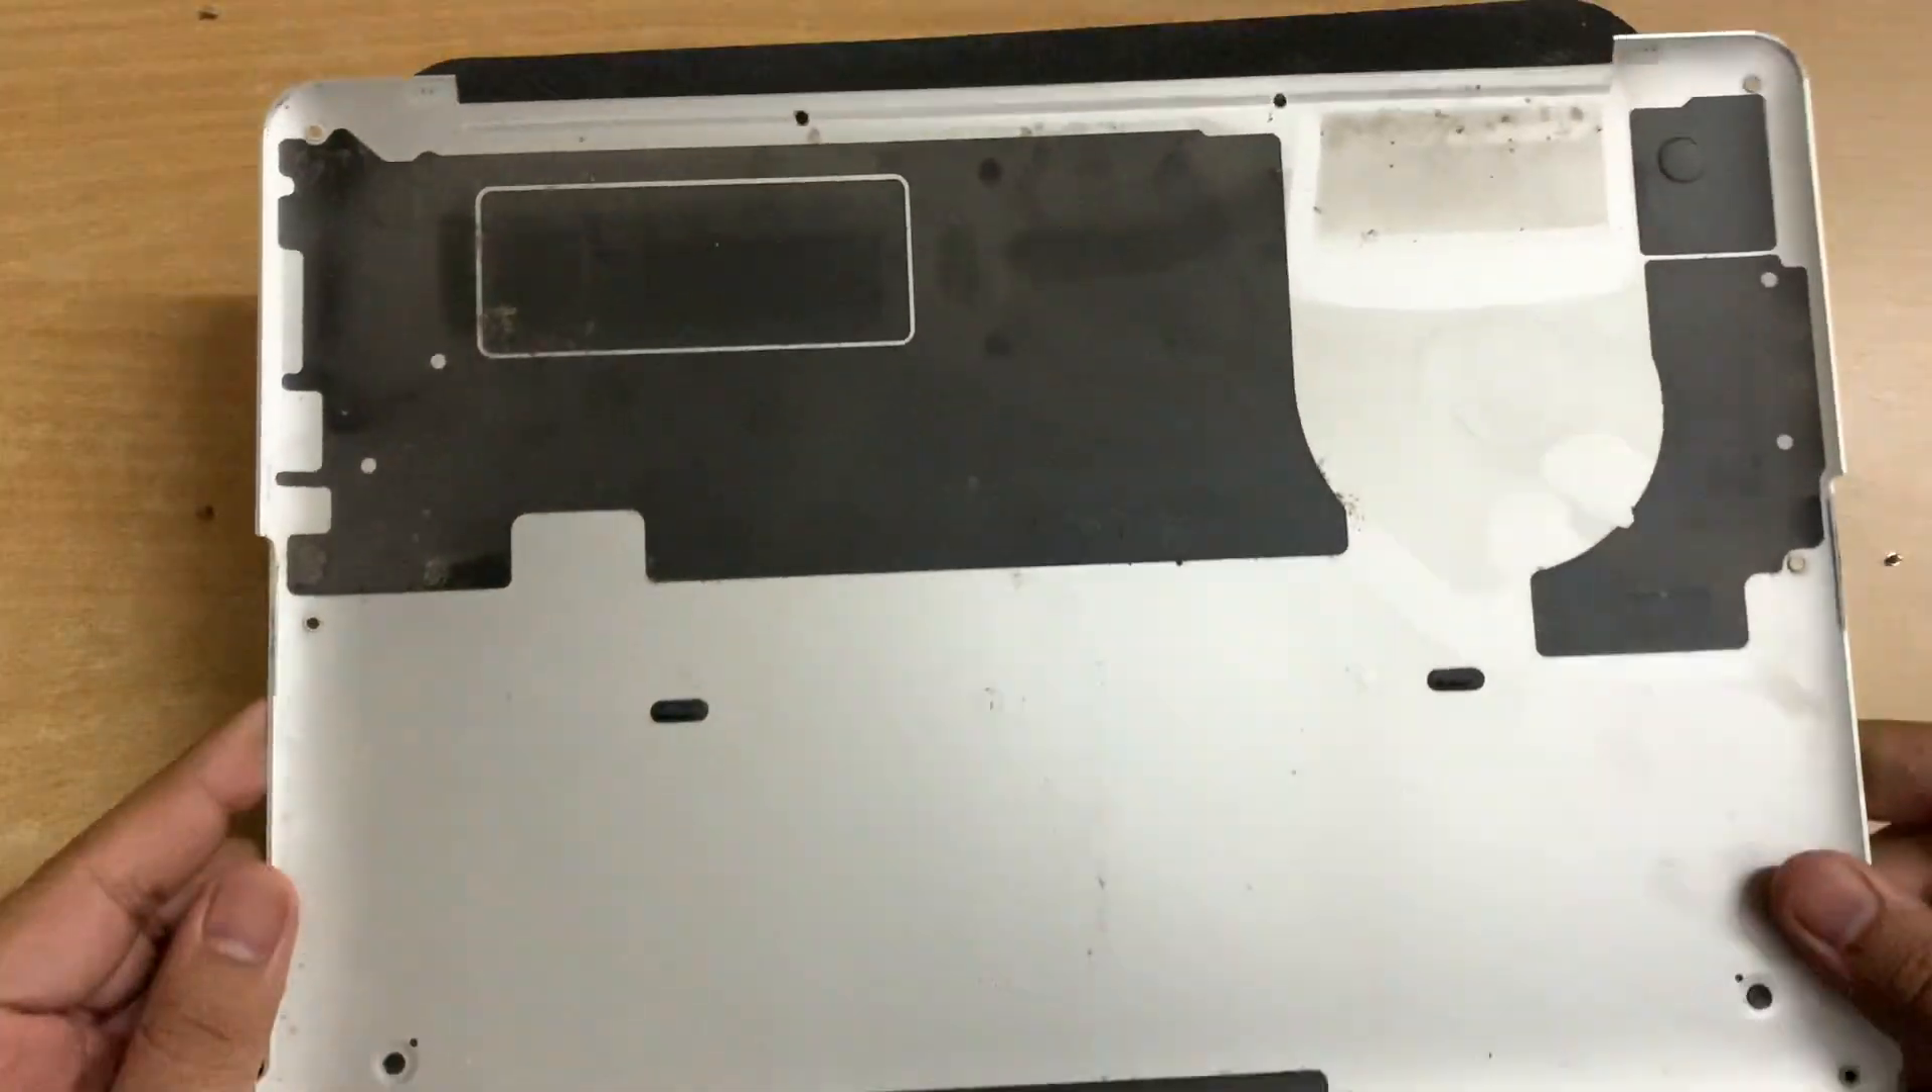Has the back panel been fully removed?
Yes.